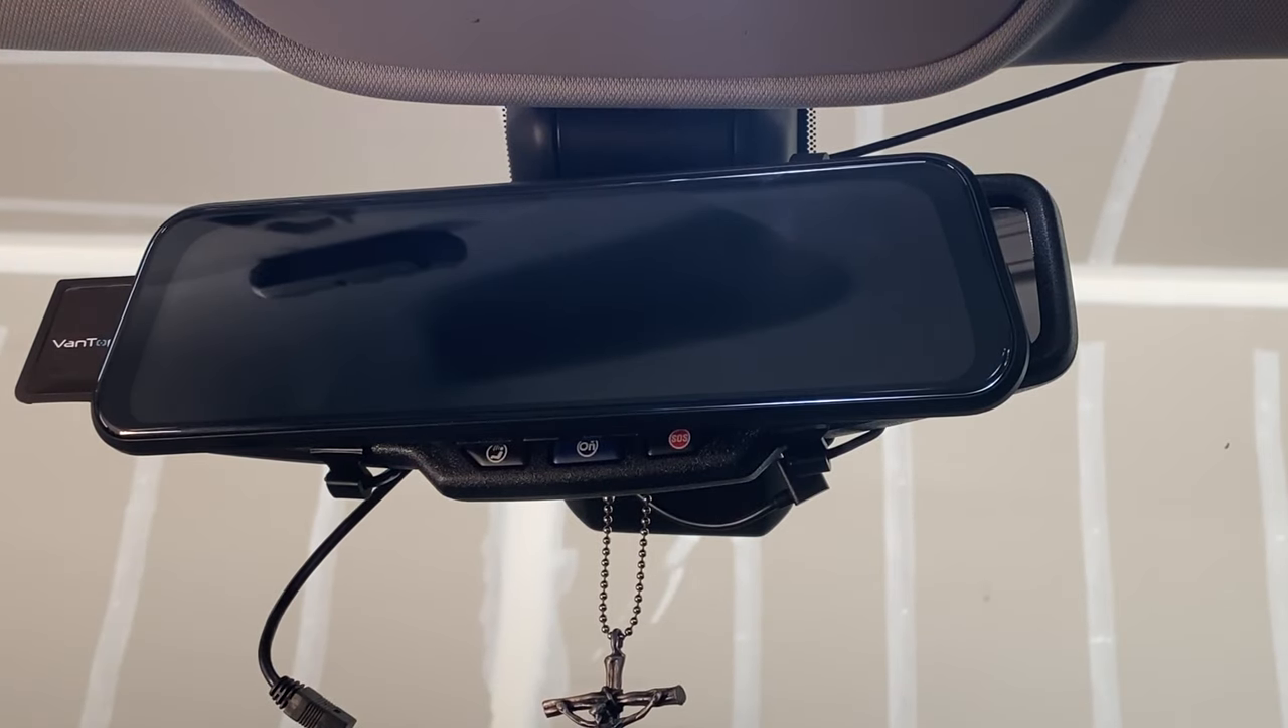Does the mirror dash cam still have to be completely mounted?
No.